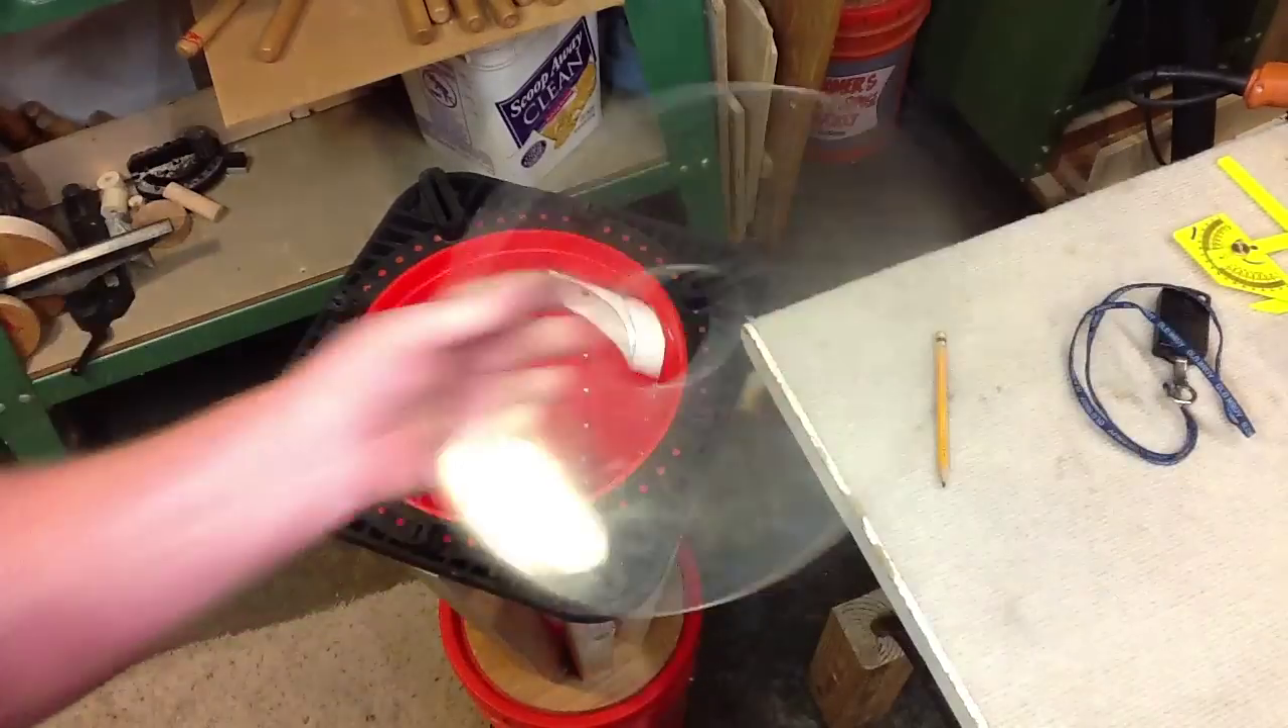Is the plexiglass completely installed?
No.